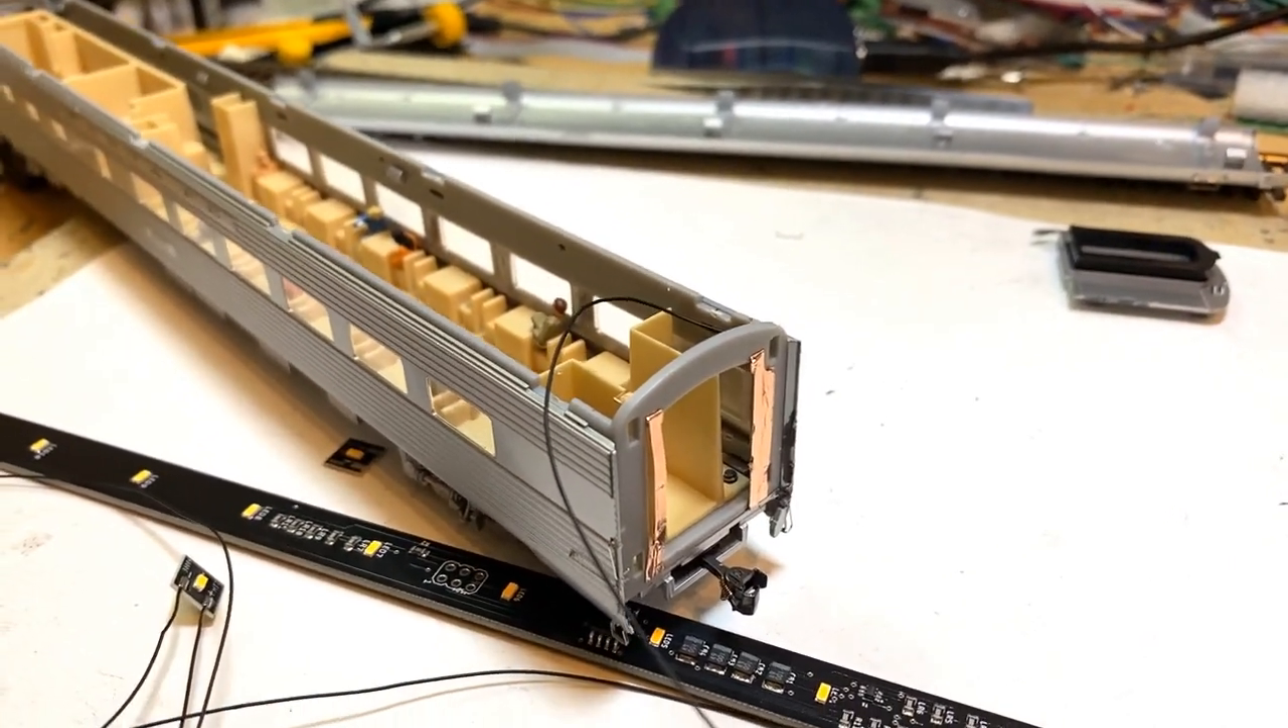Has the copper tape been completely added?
Yes.